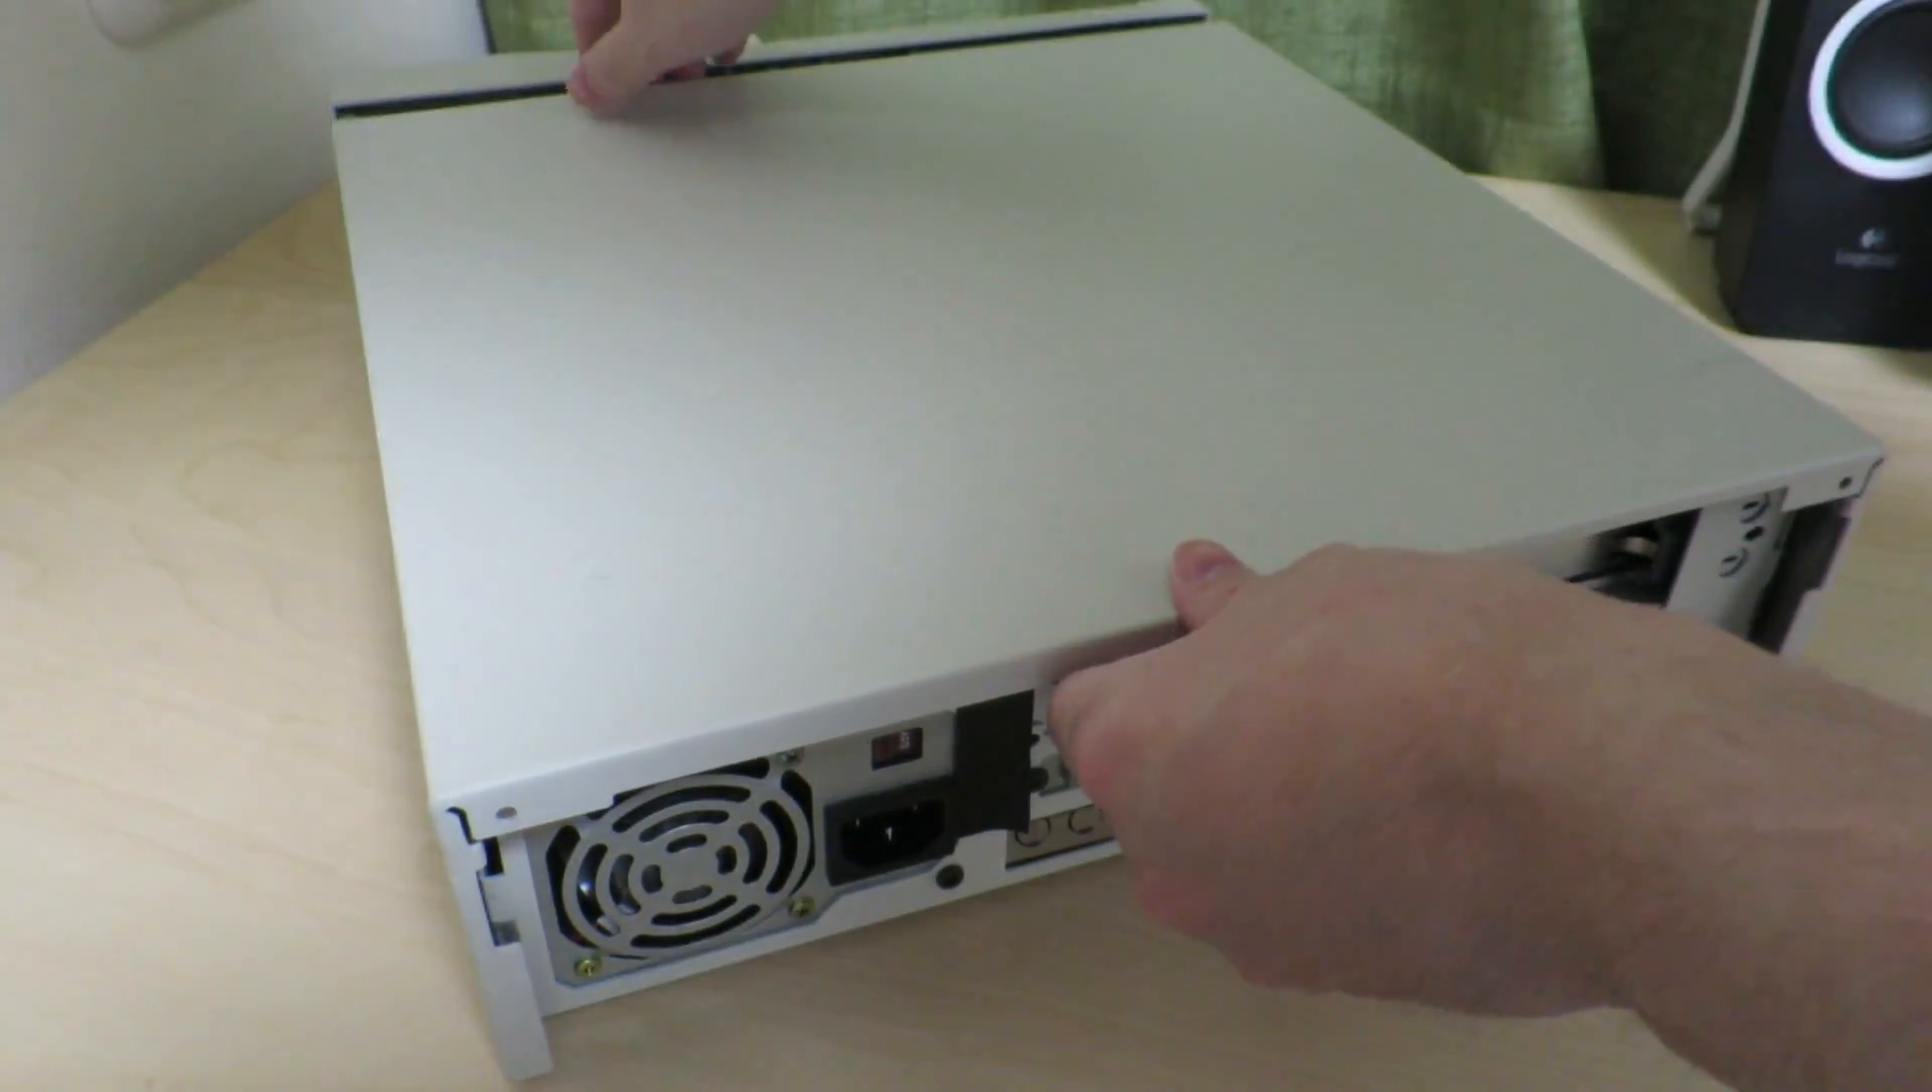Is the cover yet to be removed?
Yes.